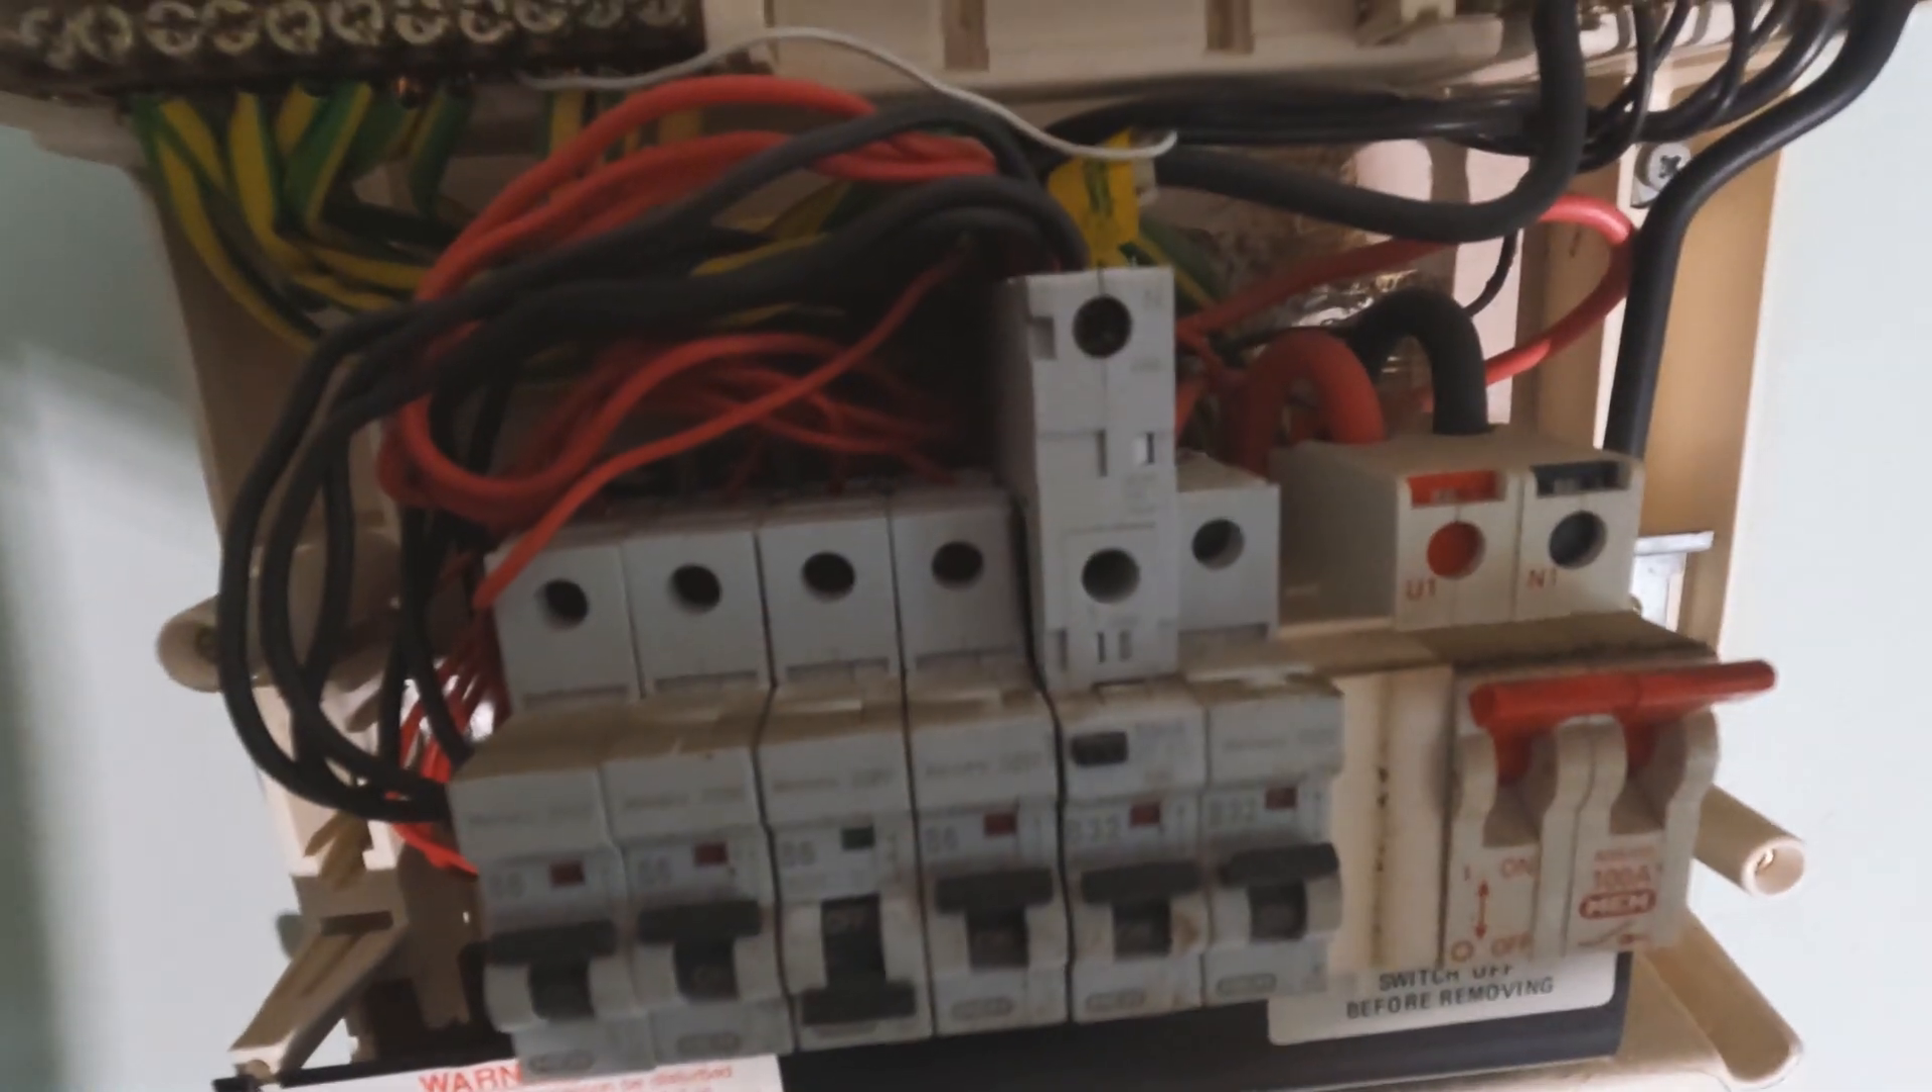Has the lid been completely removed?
Yes.